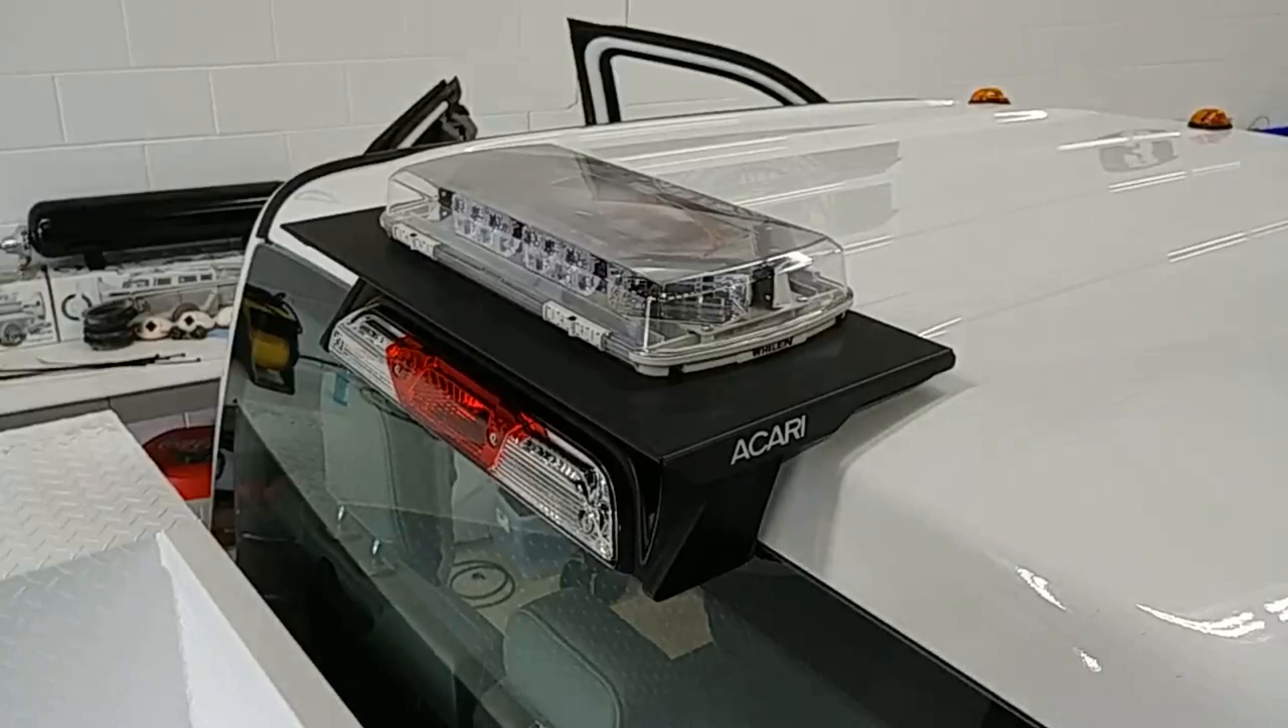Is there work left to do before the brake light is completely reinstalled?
No.